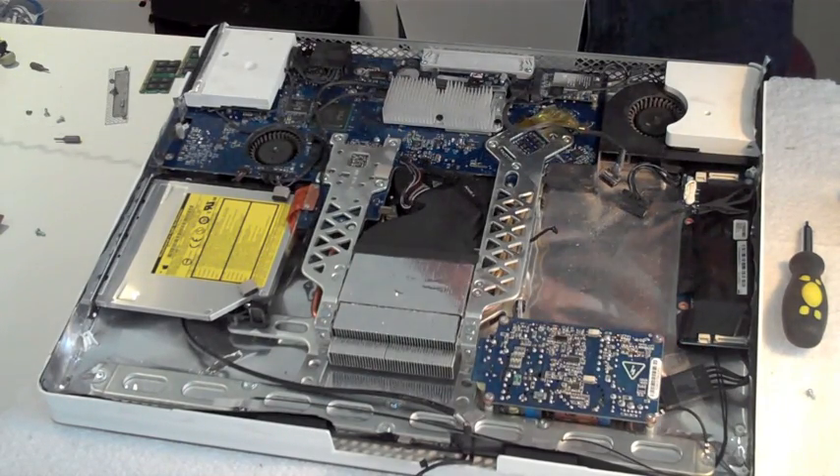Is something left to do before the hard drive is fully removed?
No.